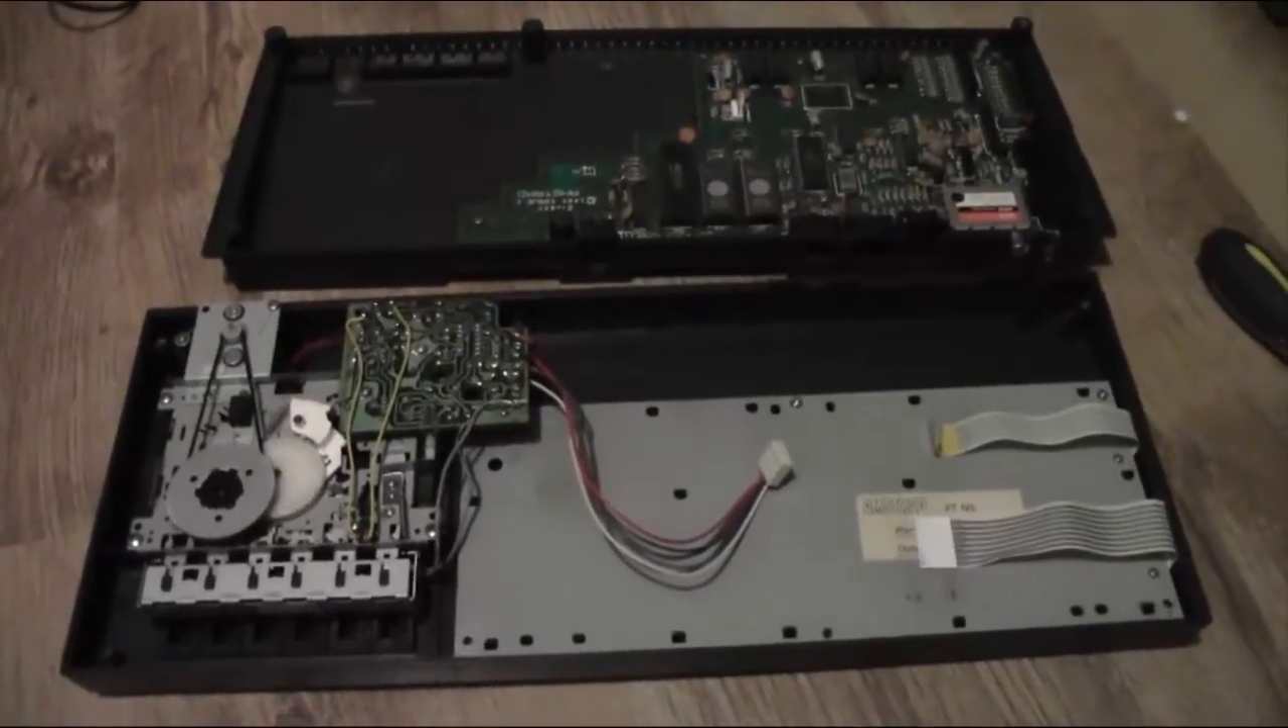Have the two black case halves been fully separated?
Yes.